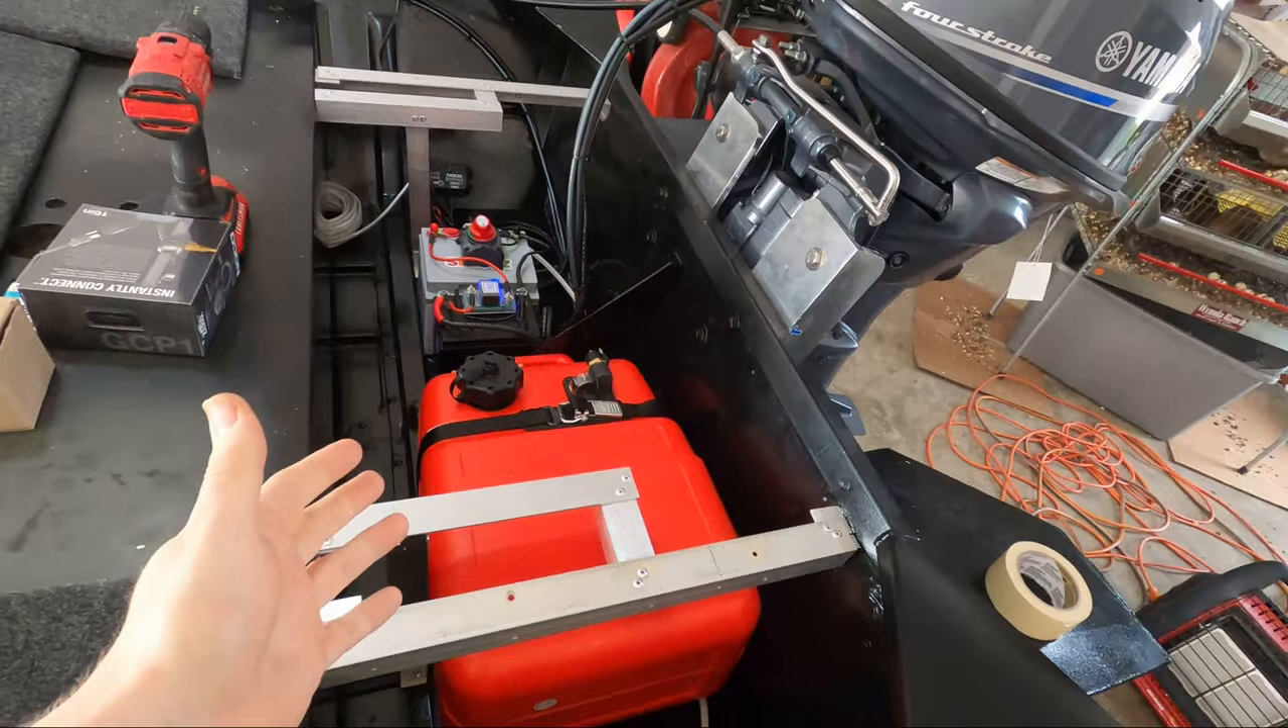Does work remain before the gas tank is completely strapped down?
No.